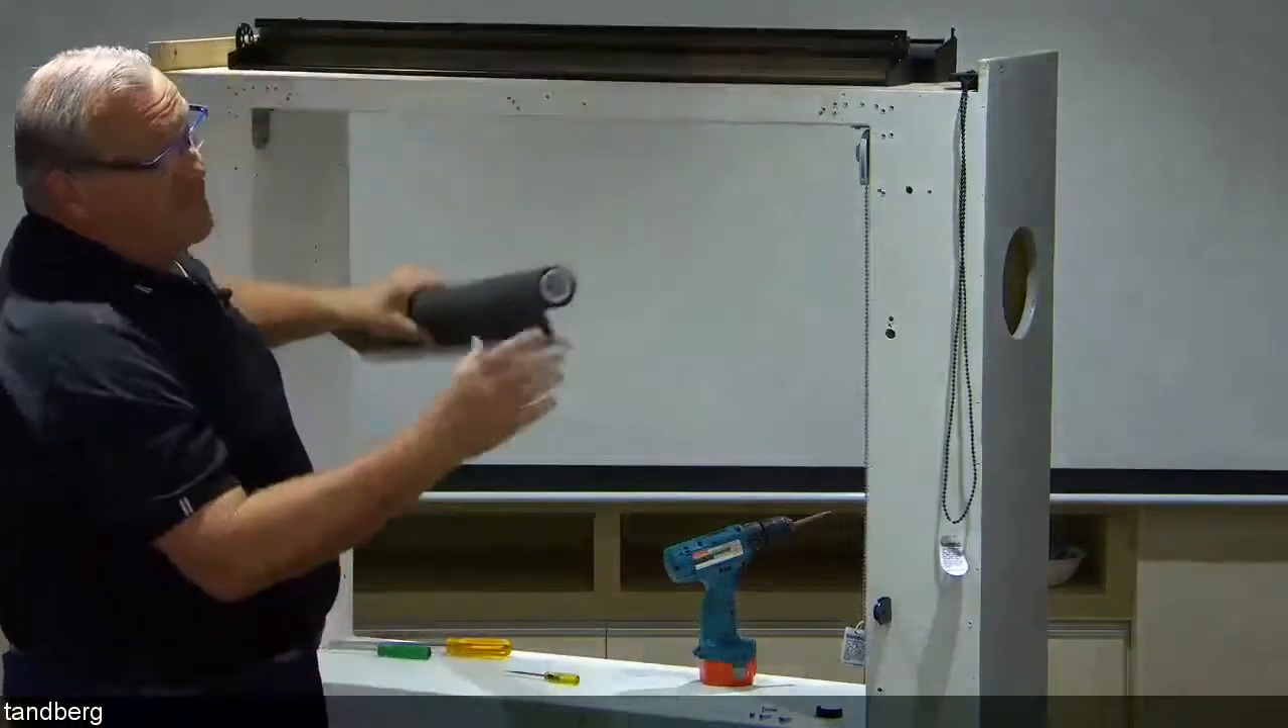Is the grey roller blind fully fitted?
No.